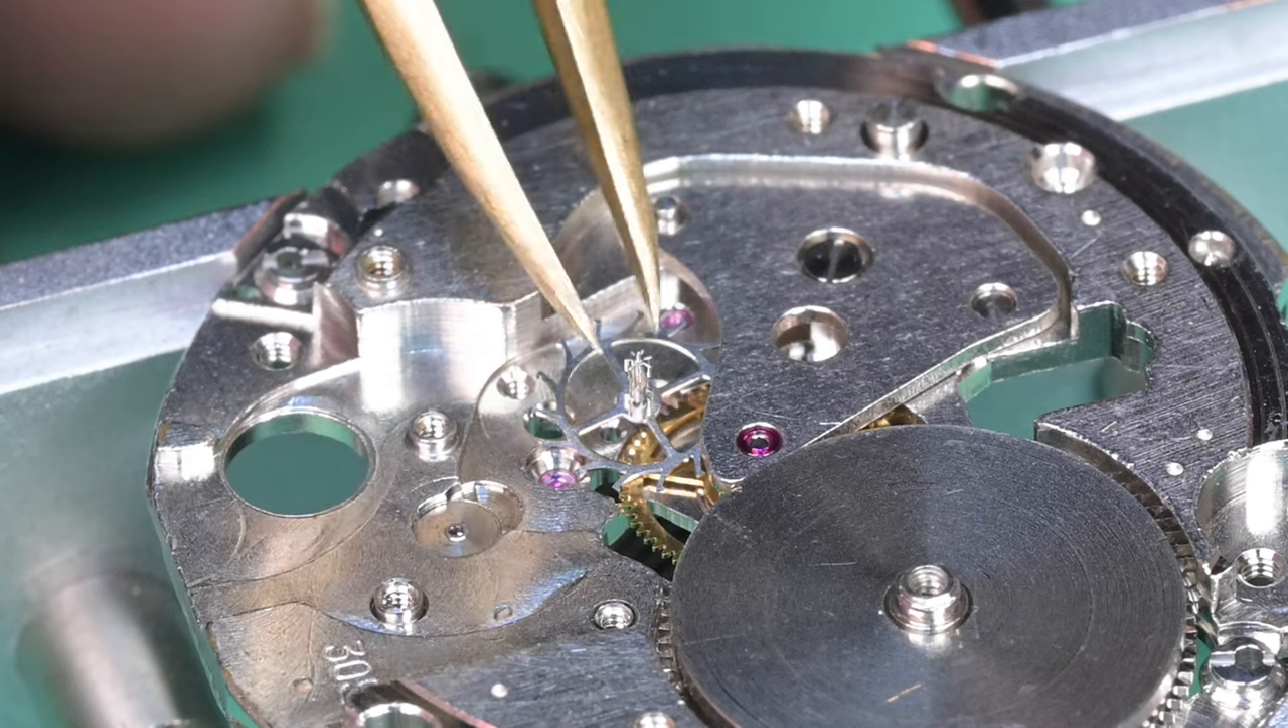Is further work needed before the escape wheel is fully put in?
Yes.